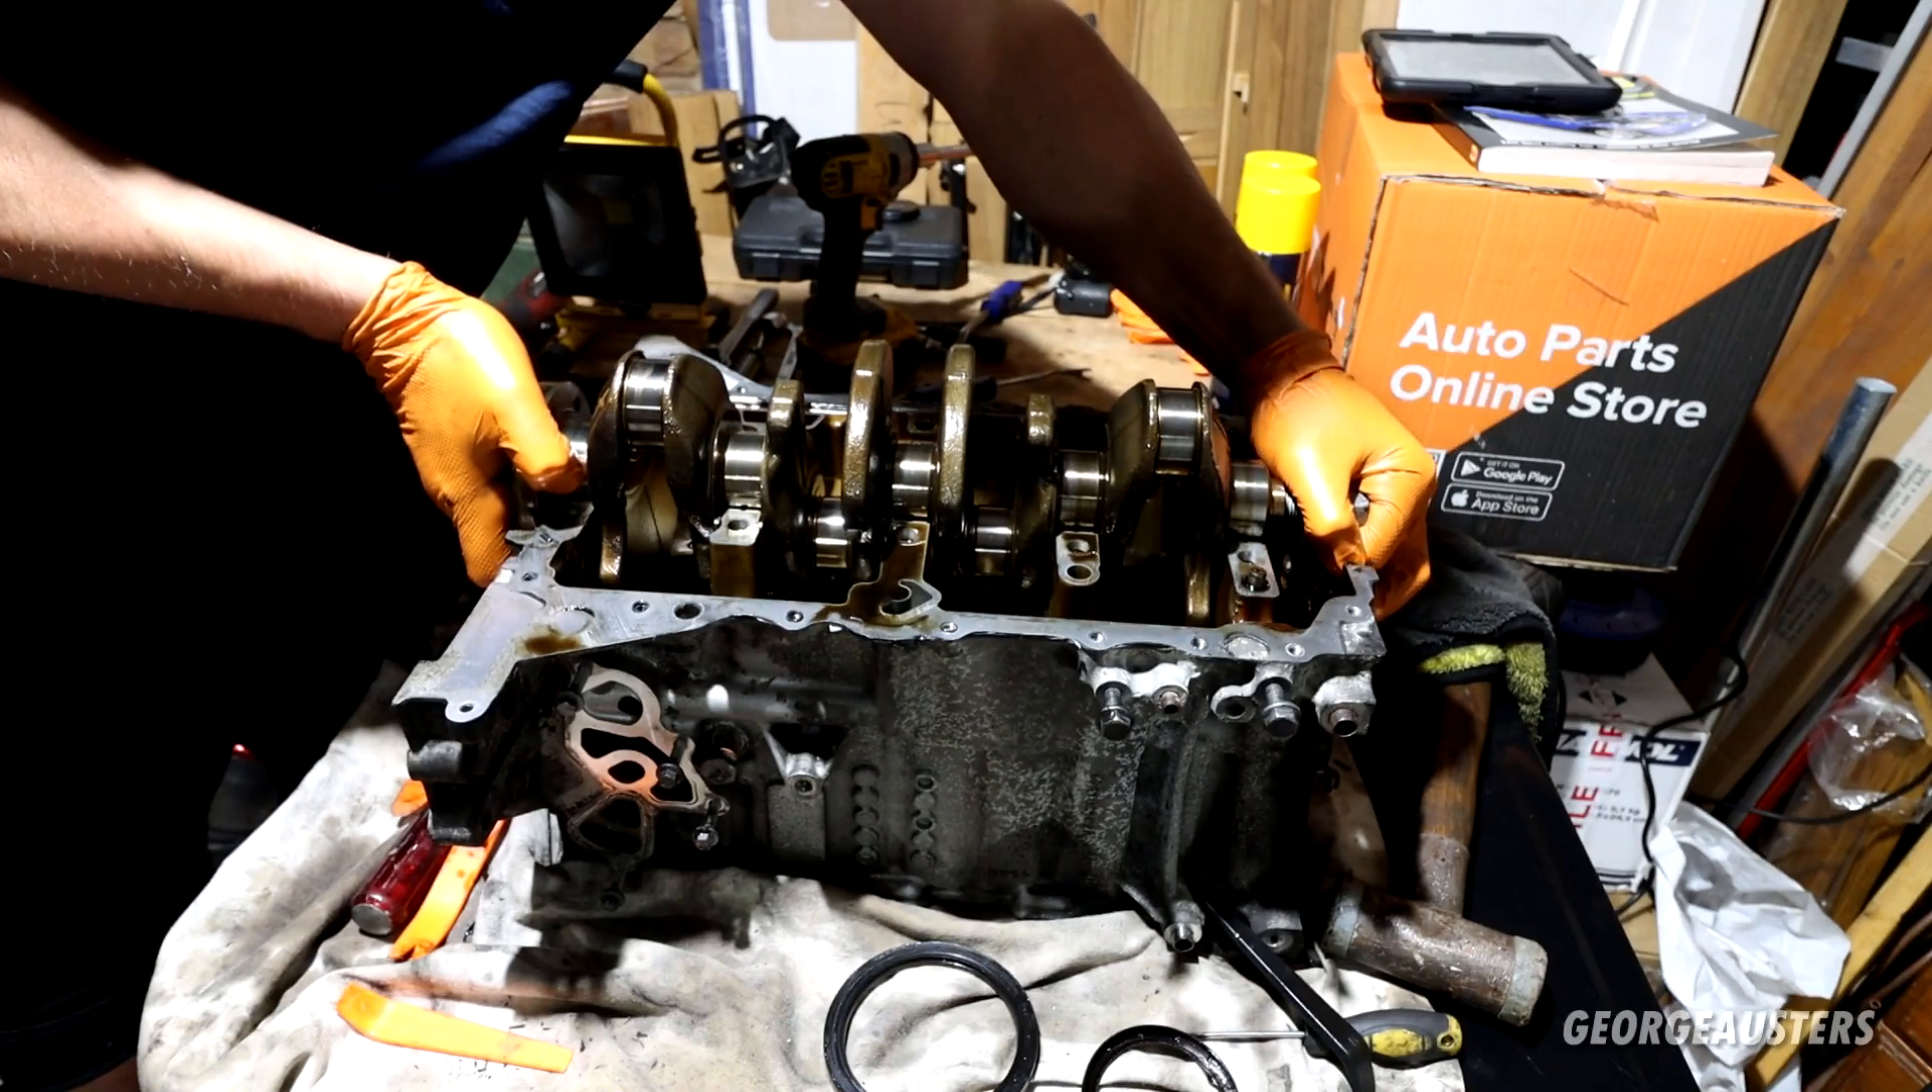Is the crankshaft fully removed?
No.